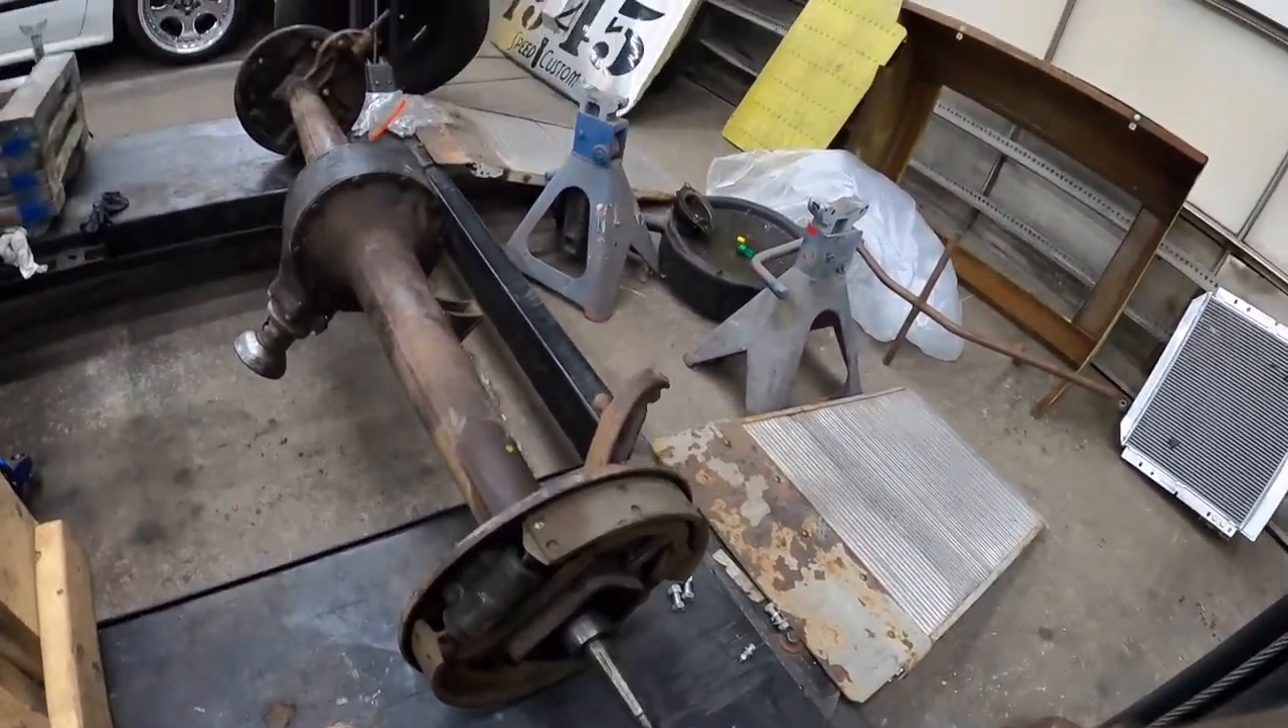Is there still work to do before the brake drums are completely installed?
Yes.